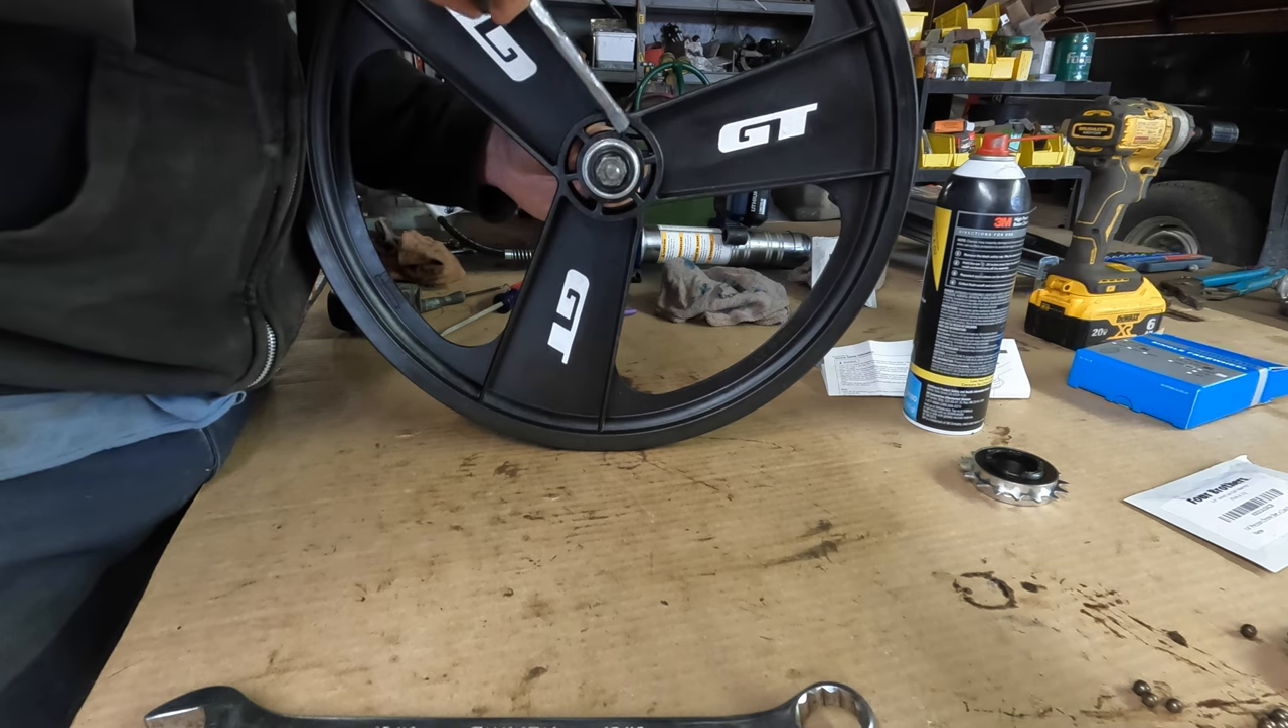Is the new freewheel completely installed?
No.